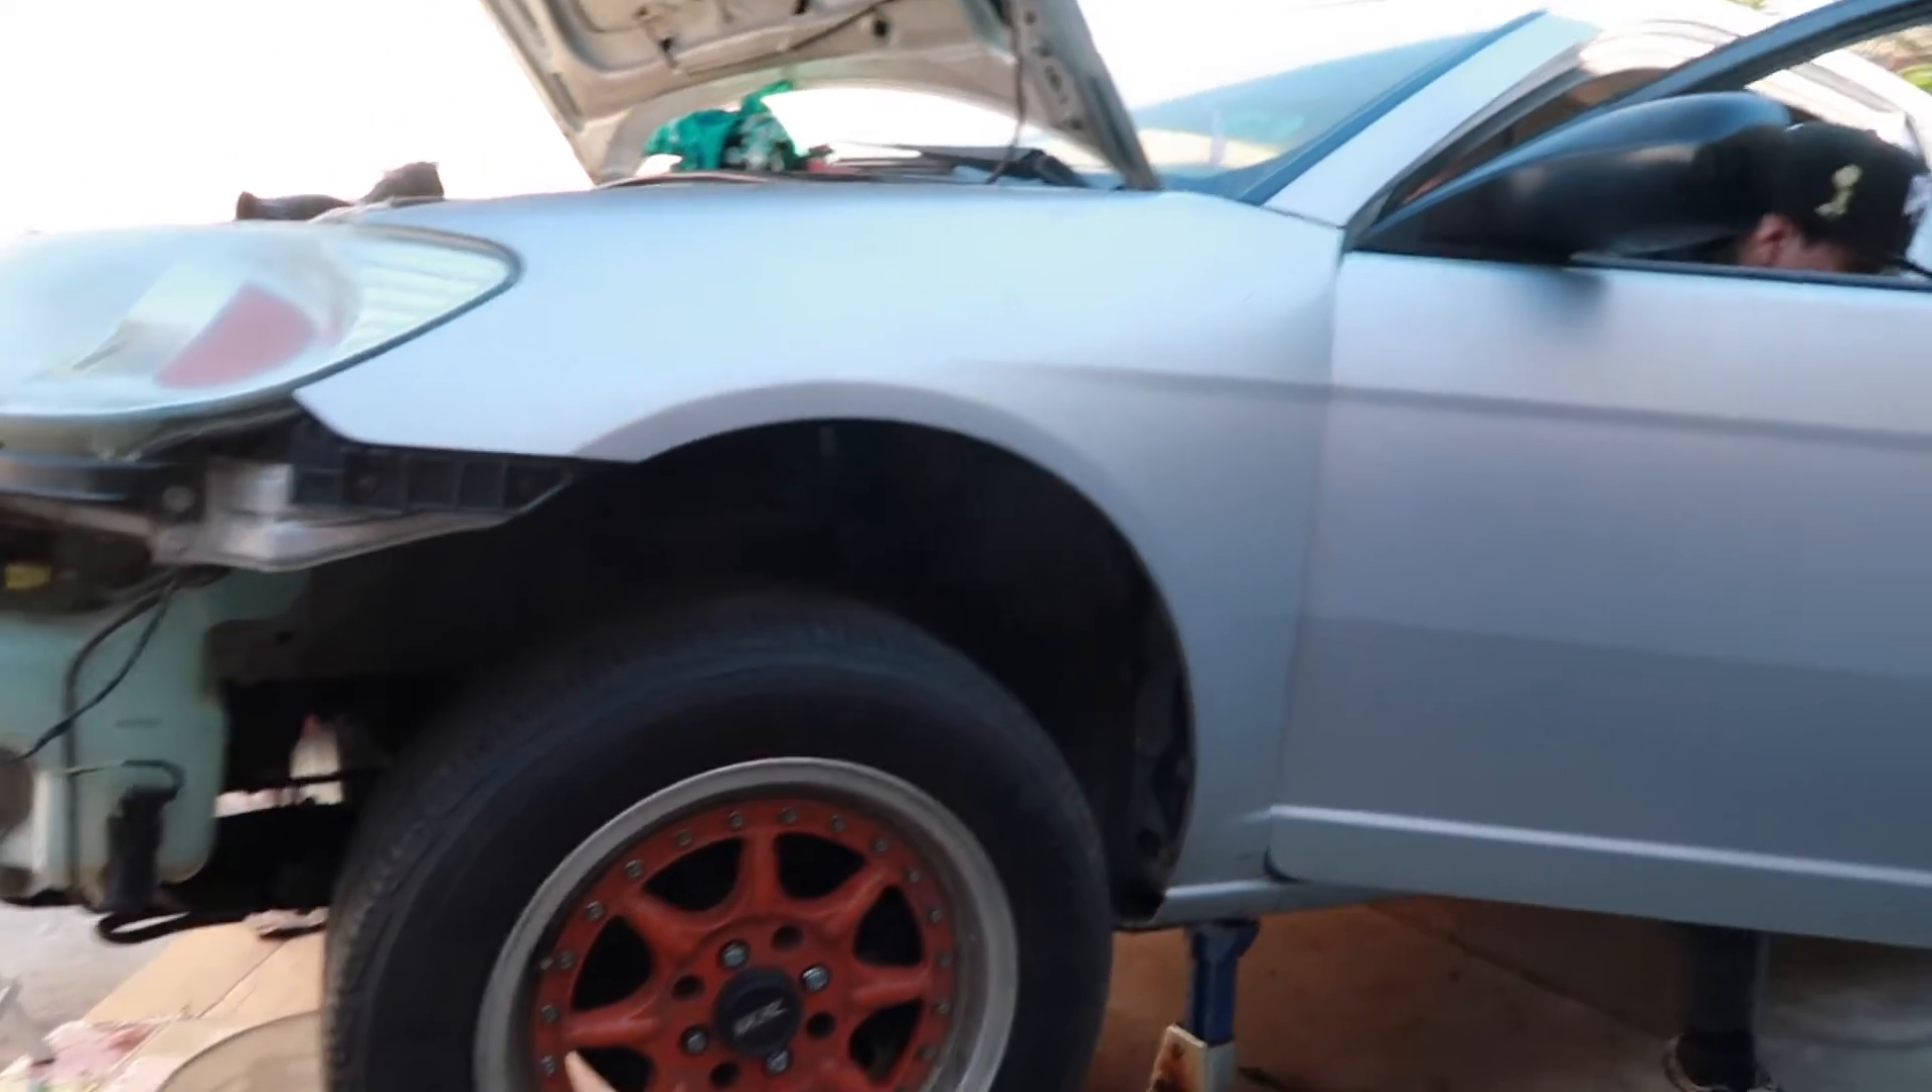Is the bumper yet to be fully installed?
Yes.